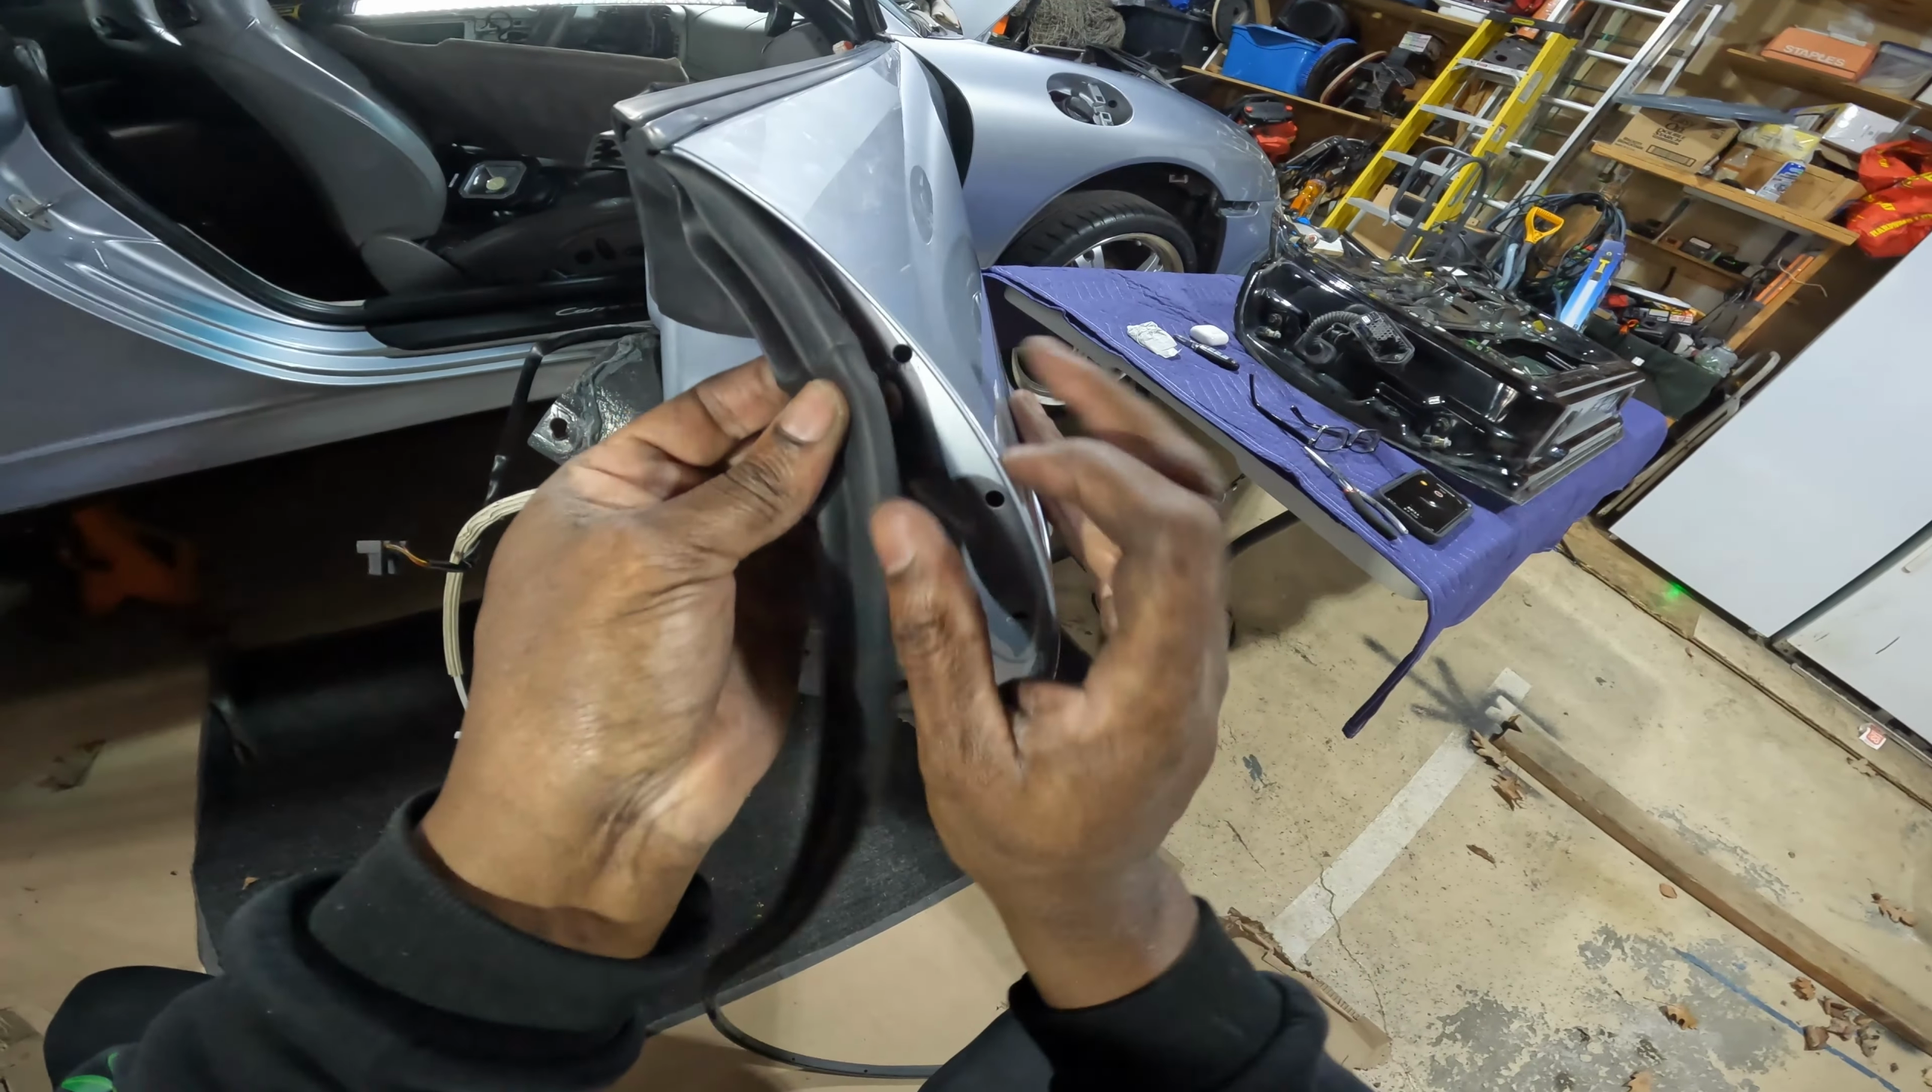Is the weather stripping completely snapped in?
No.